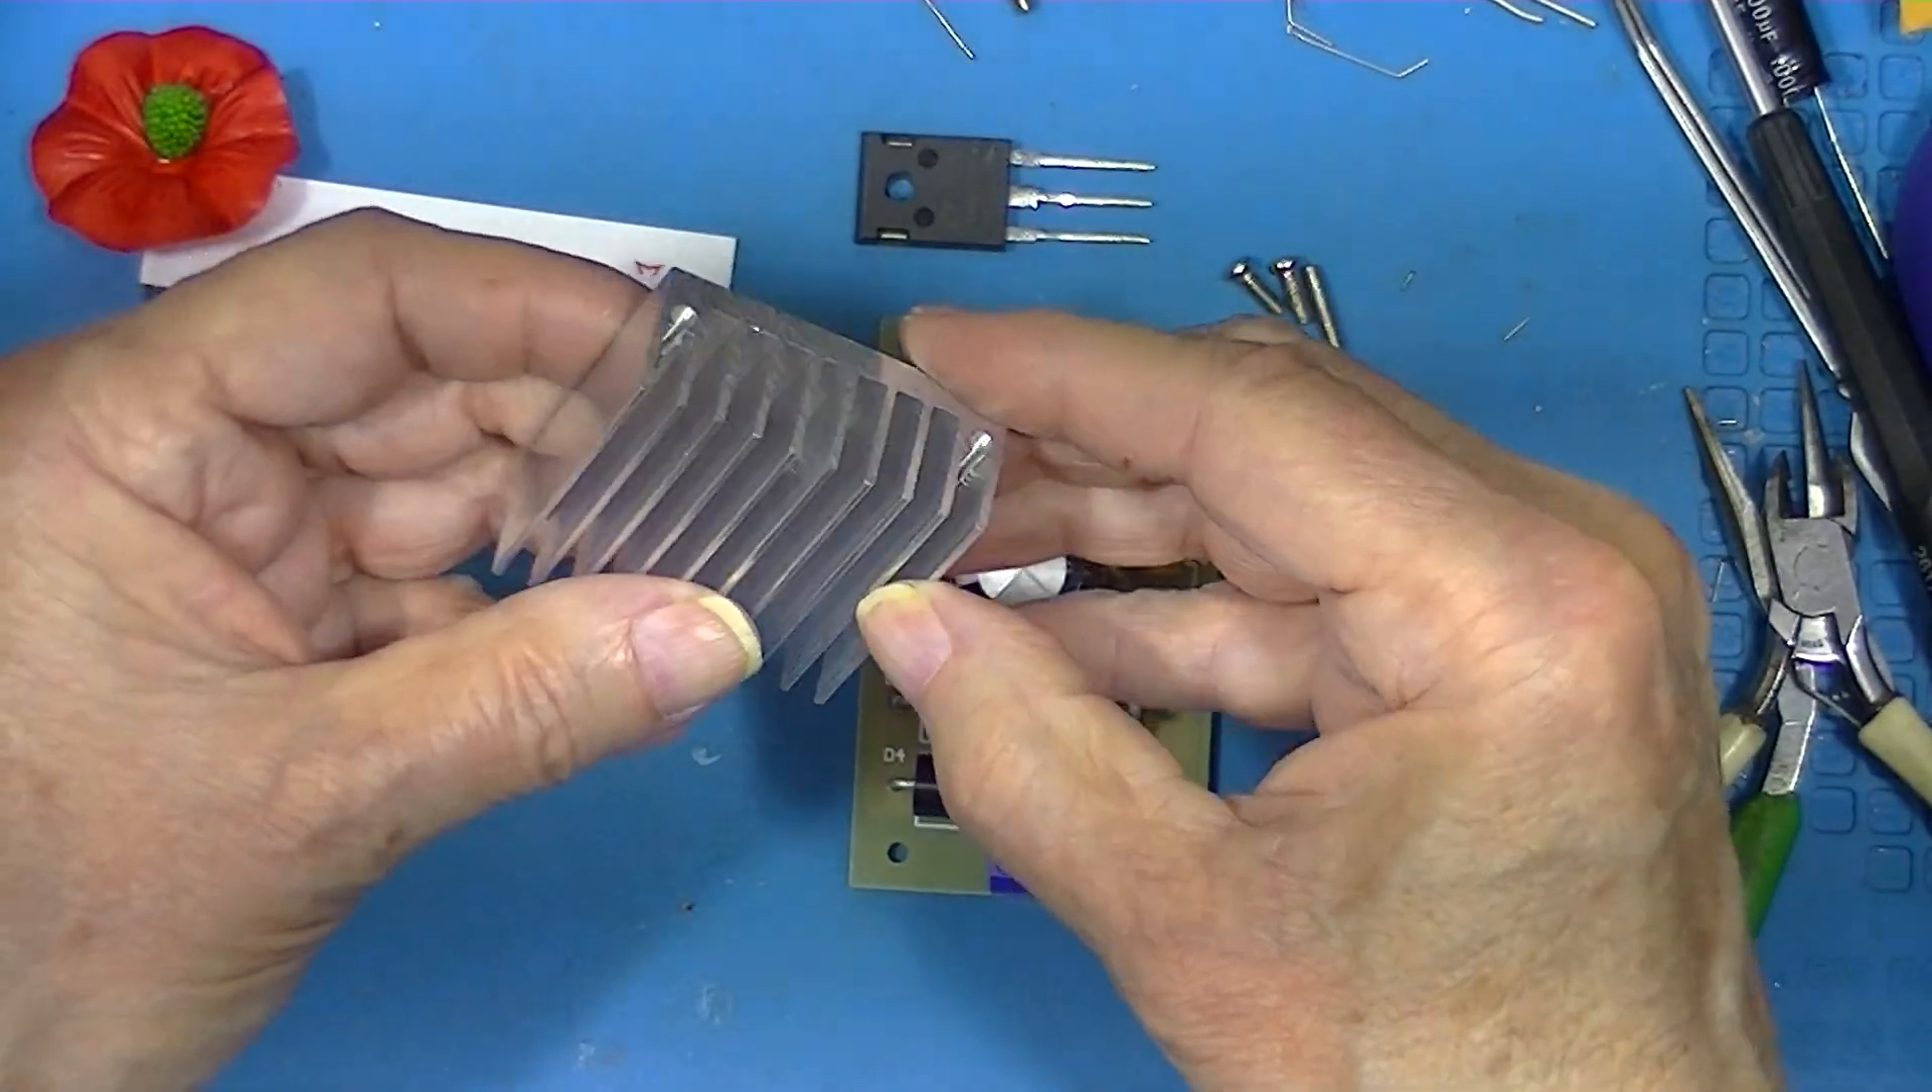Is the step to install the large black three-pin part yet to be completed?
Yes.